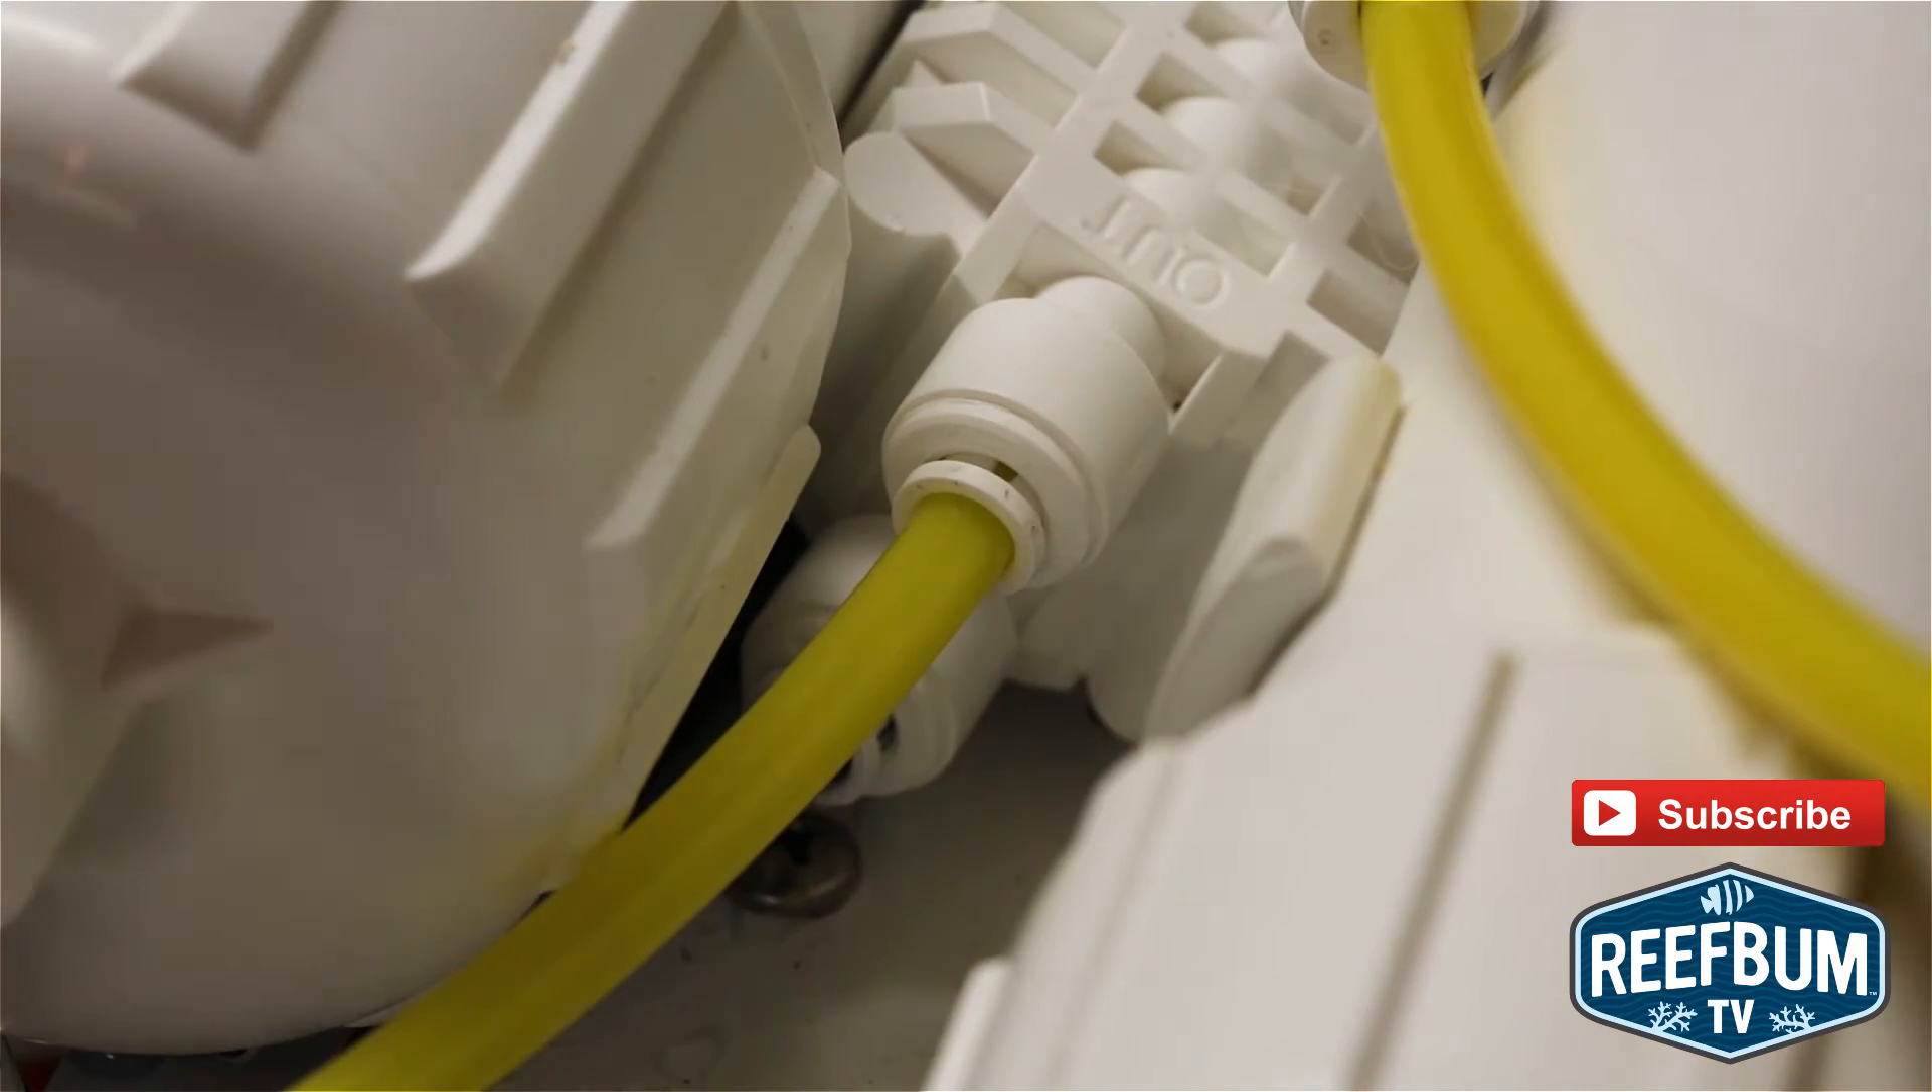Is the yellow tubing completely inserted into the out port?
Yes.